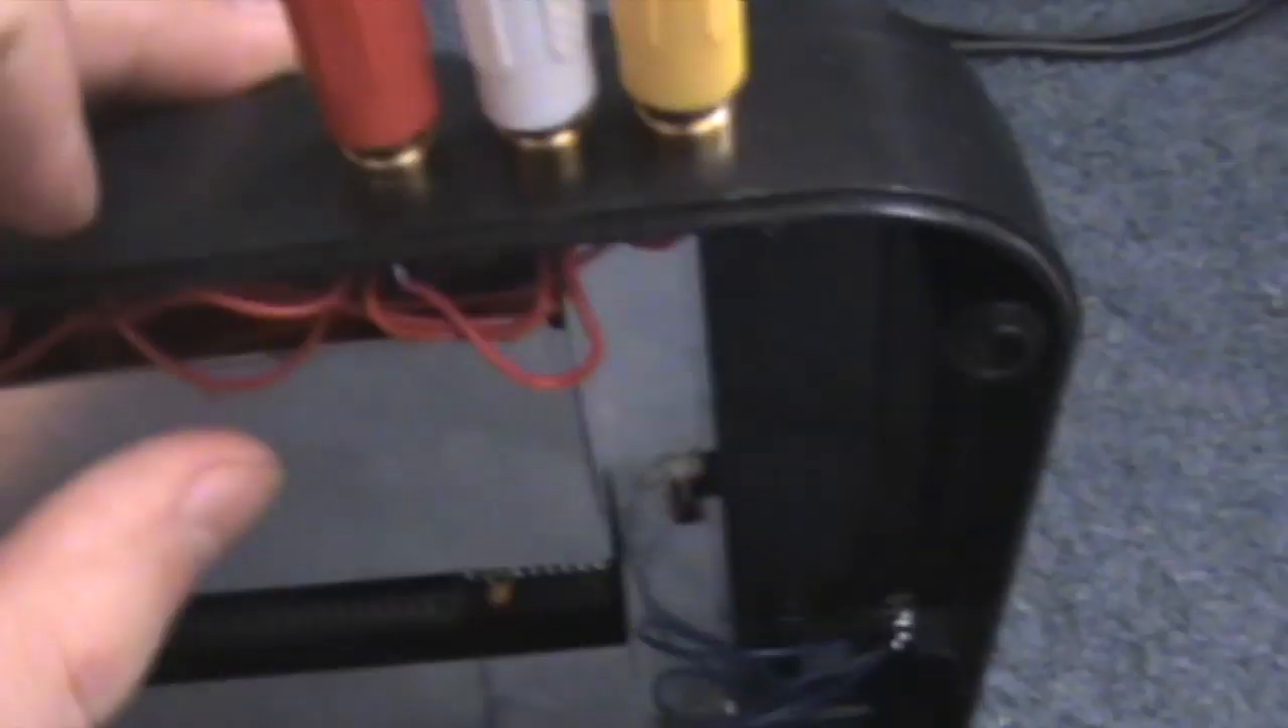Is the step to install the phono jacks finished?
Yes.